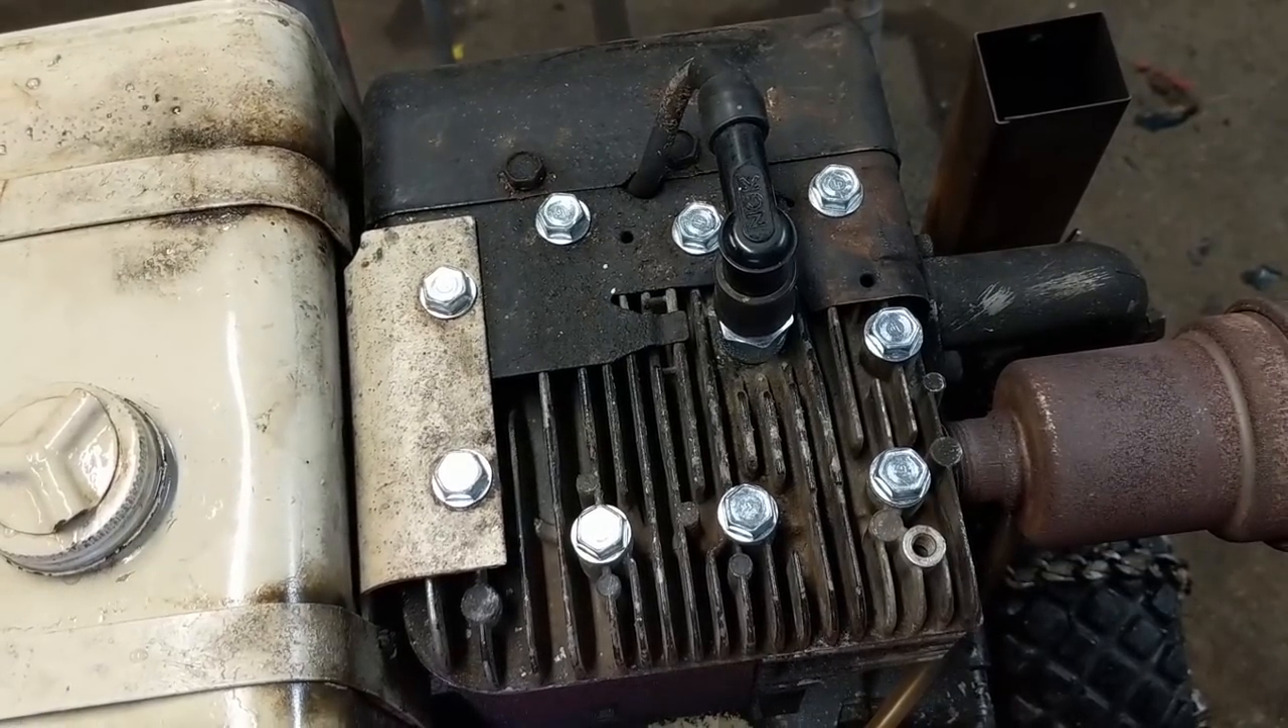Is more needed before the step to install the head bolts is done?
No.